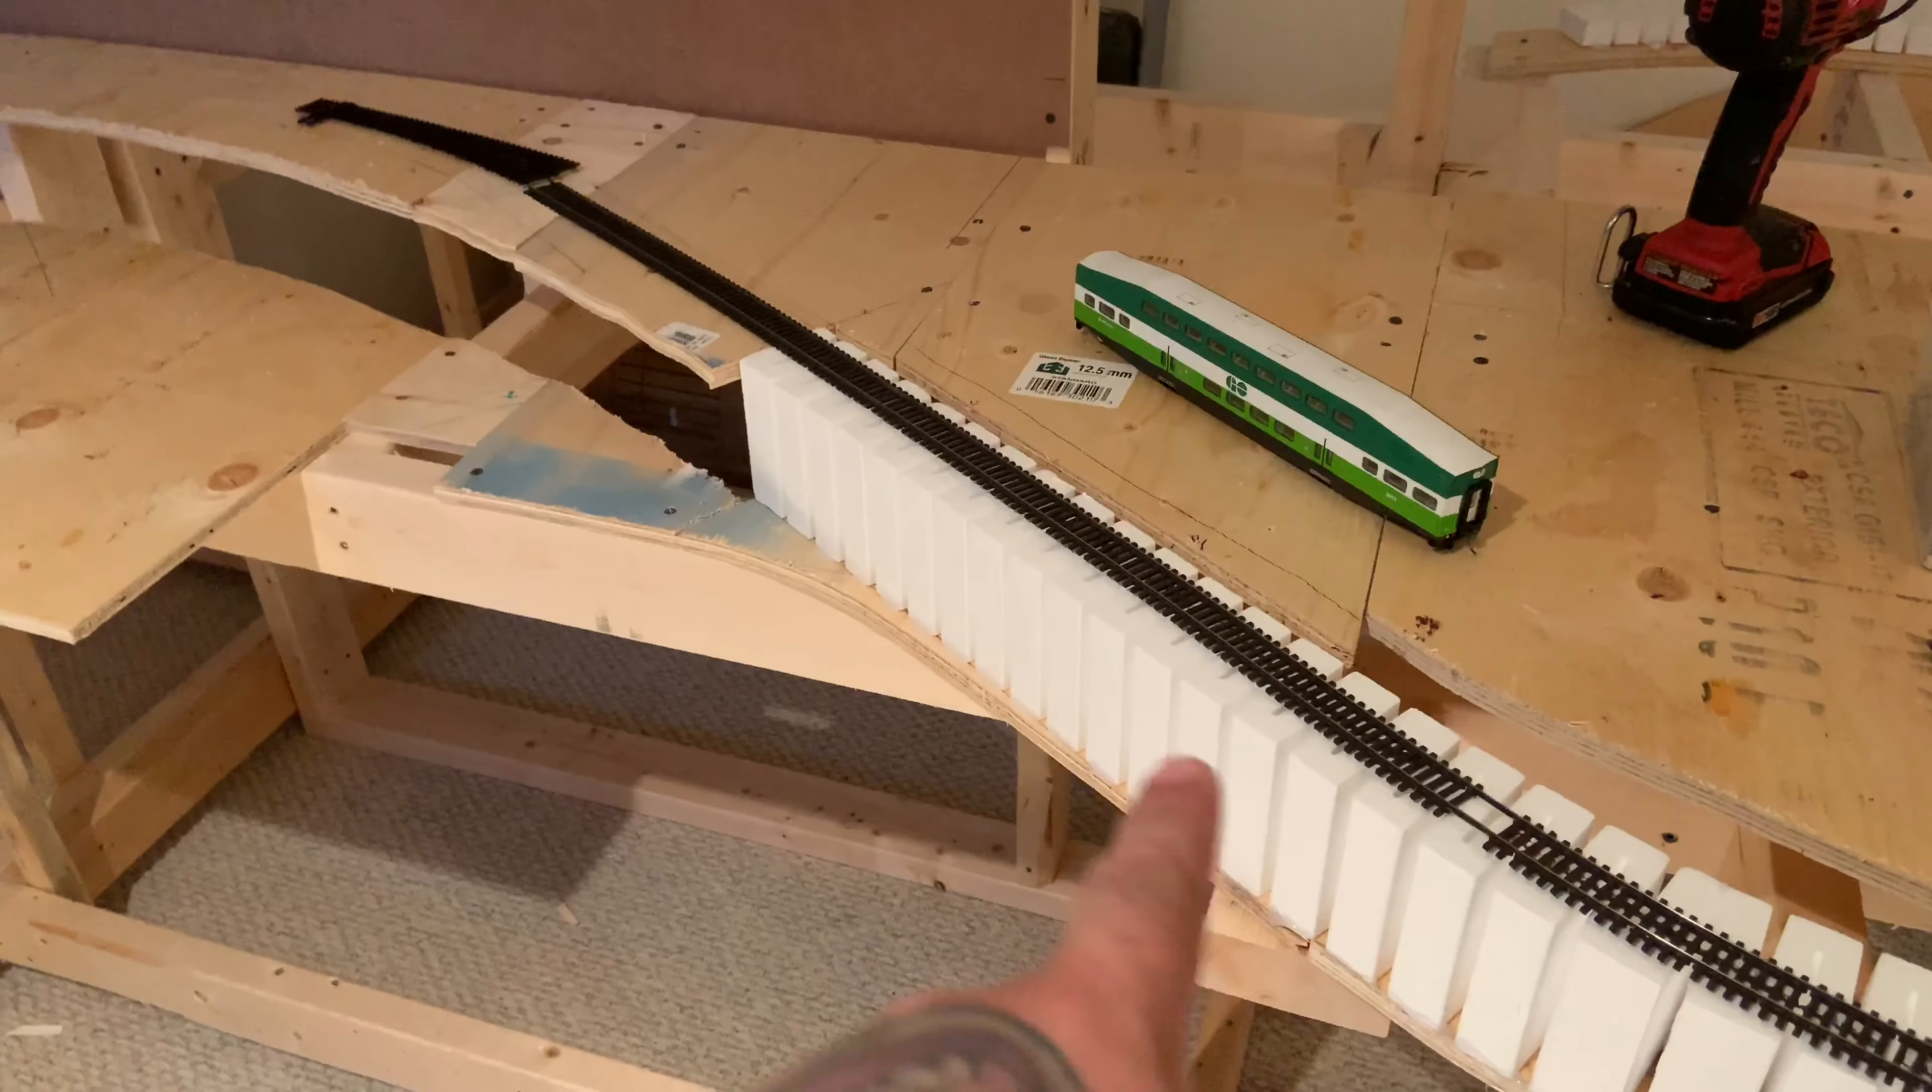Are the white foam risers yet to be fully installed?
No.